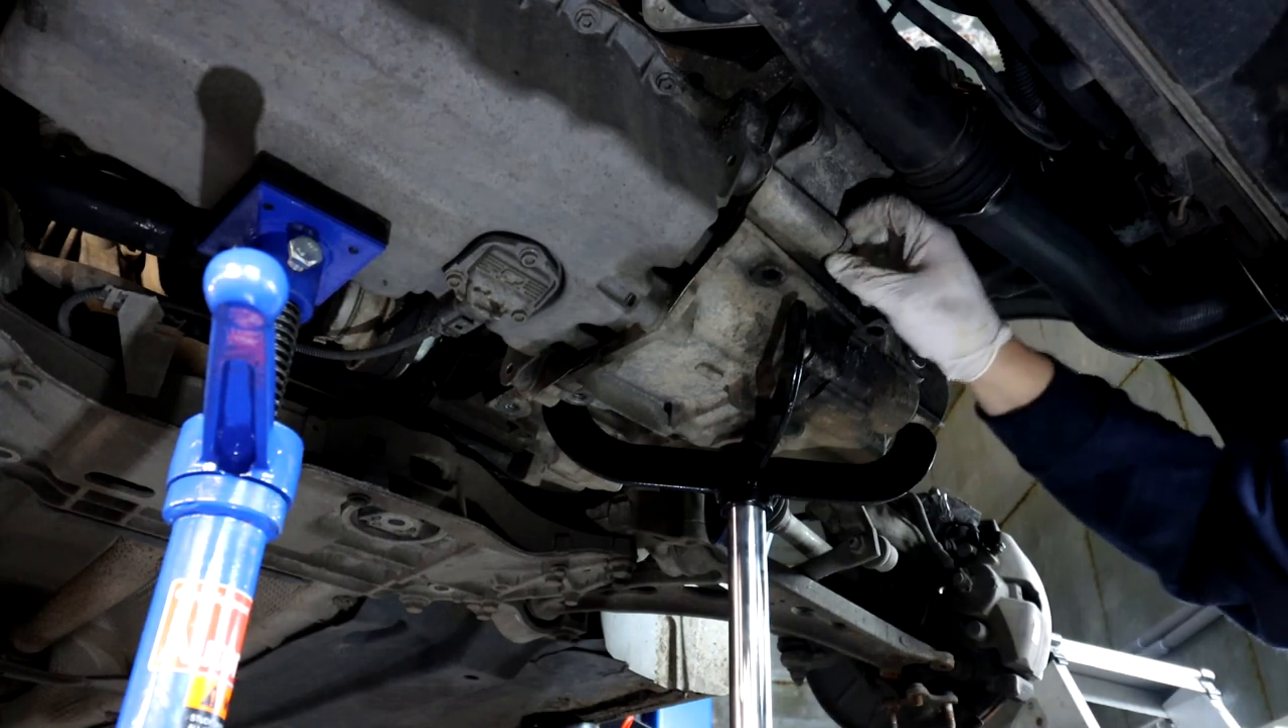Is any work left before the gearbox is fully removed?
Yes.